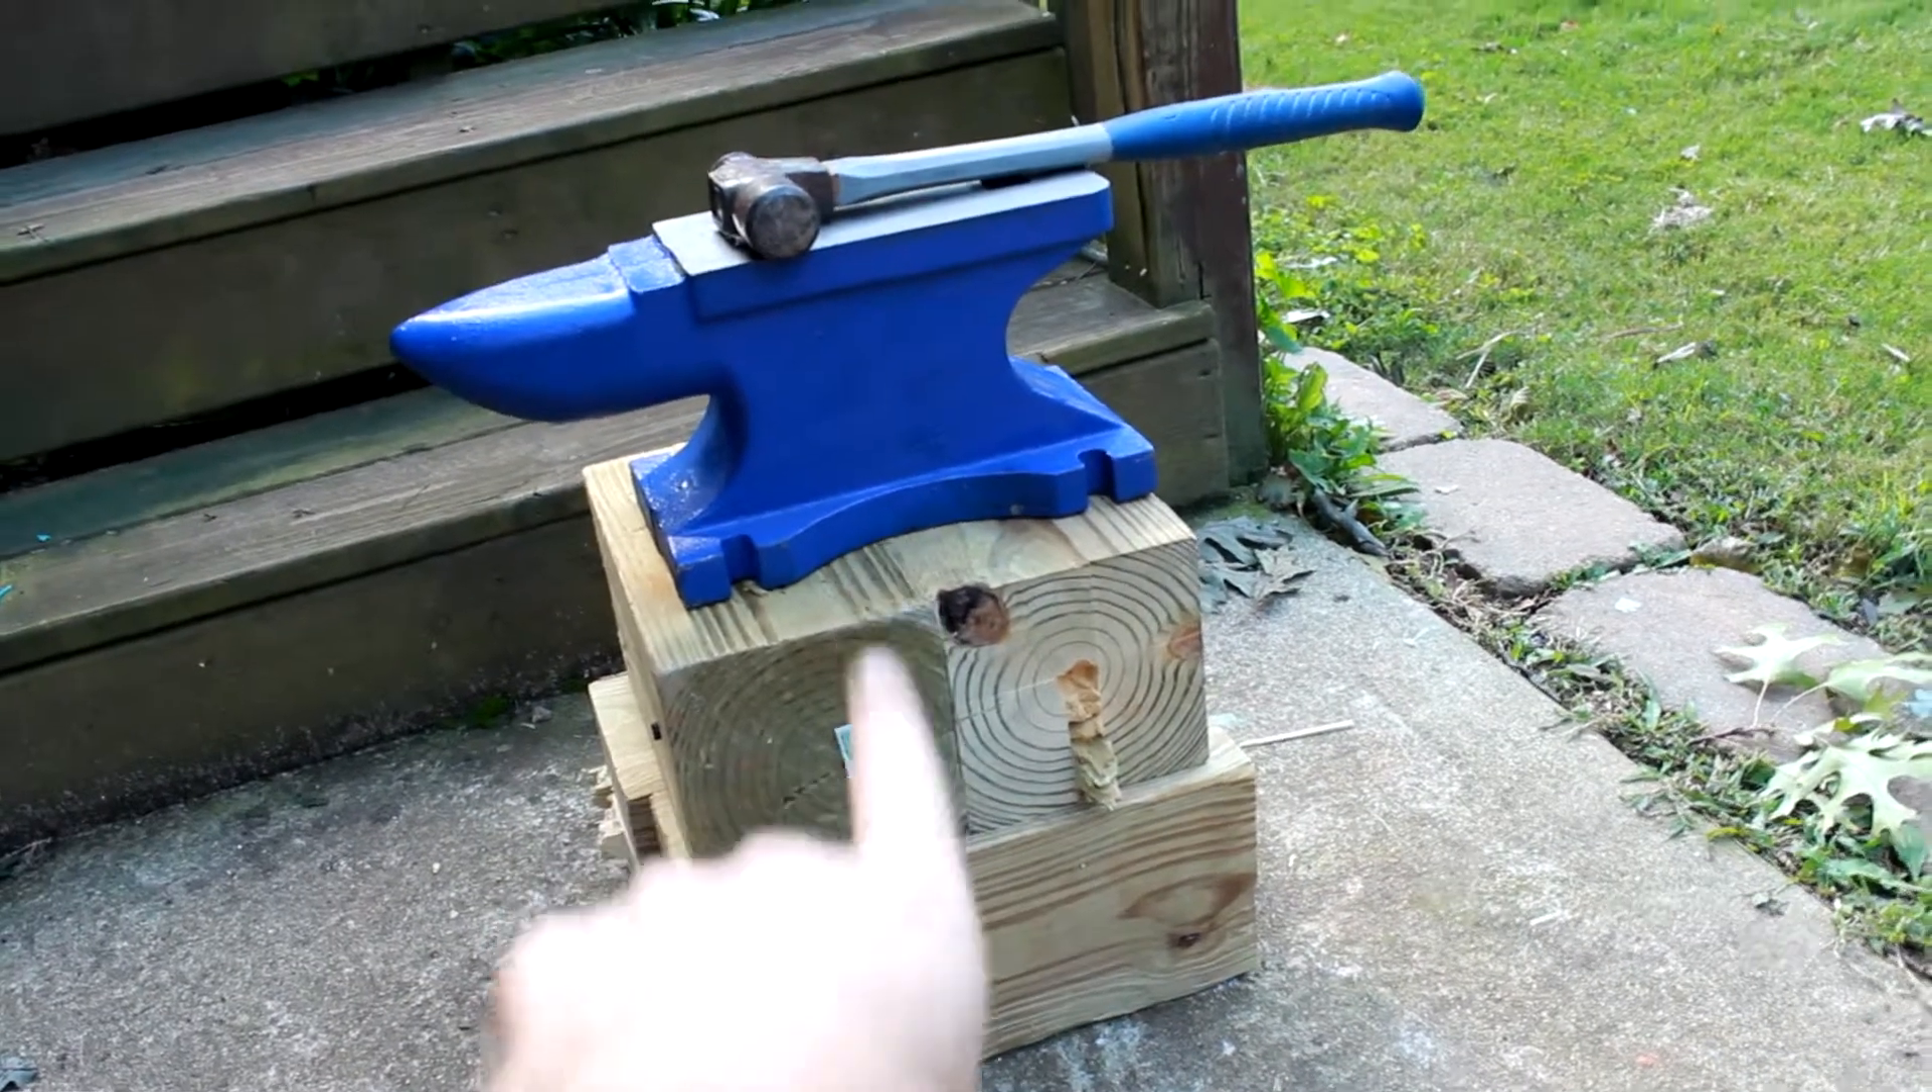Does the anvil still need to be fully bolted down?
Yes.